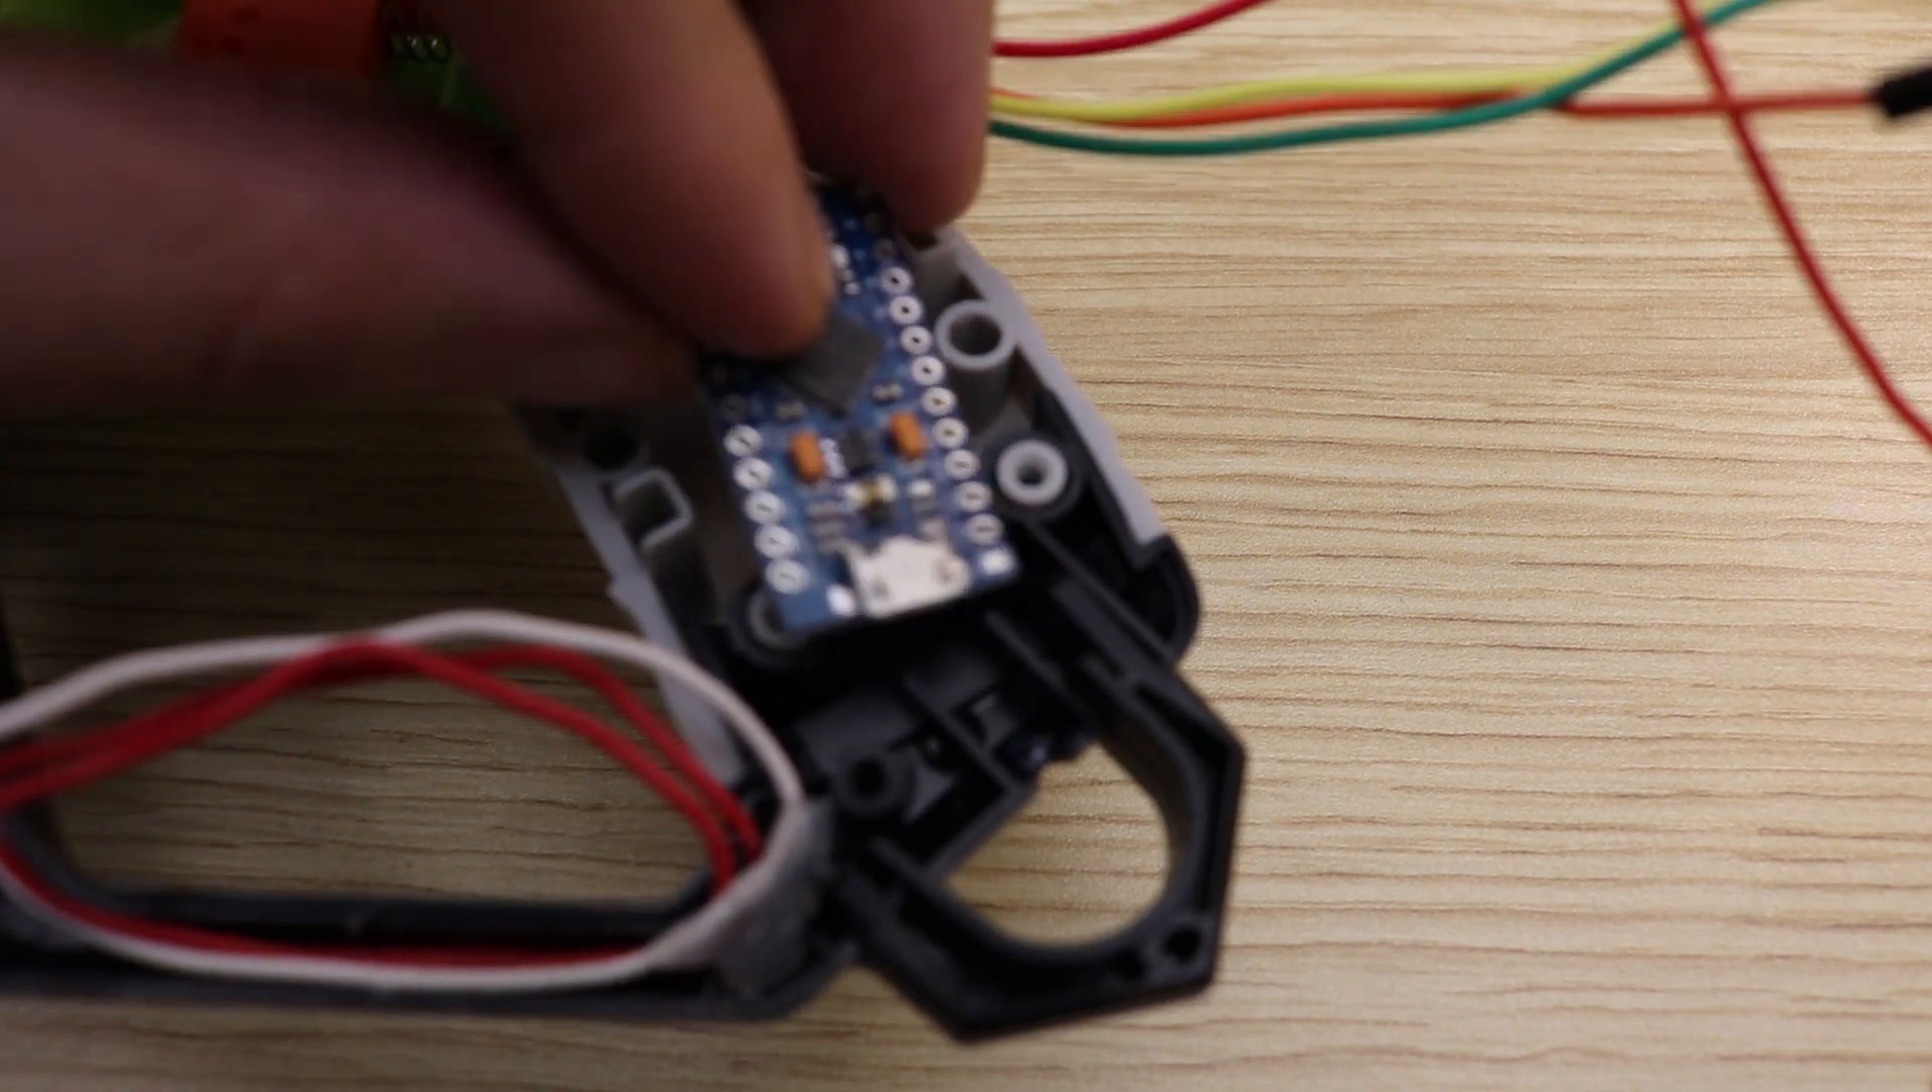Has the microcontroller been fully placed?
No.